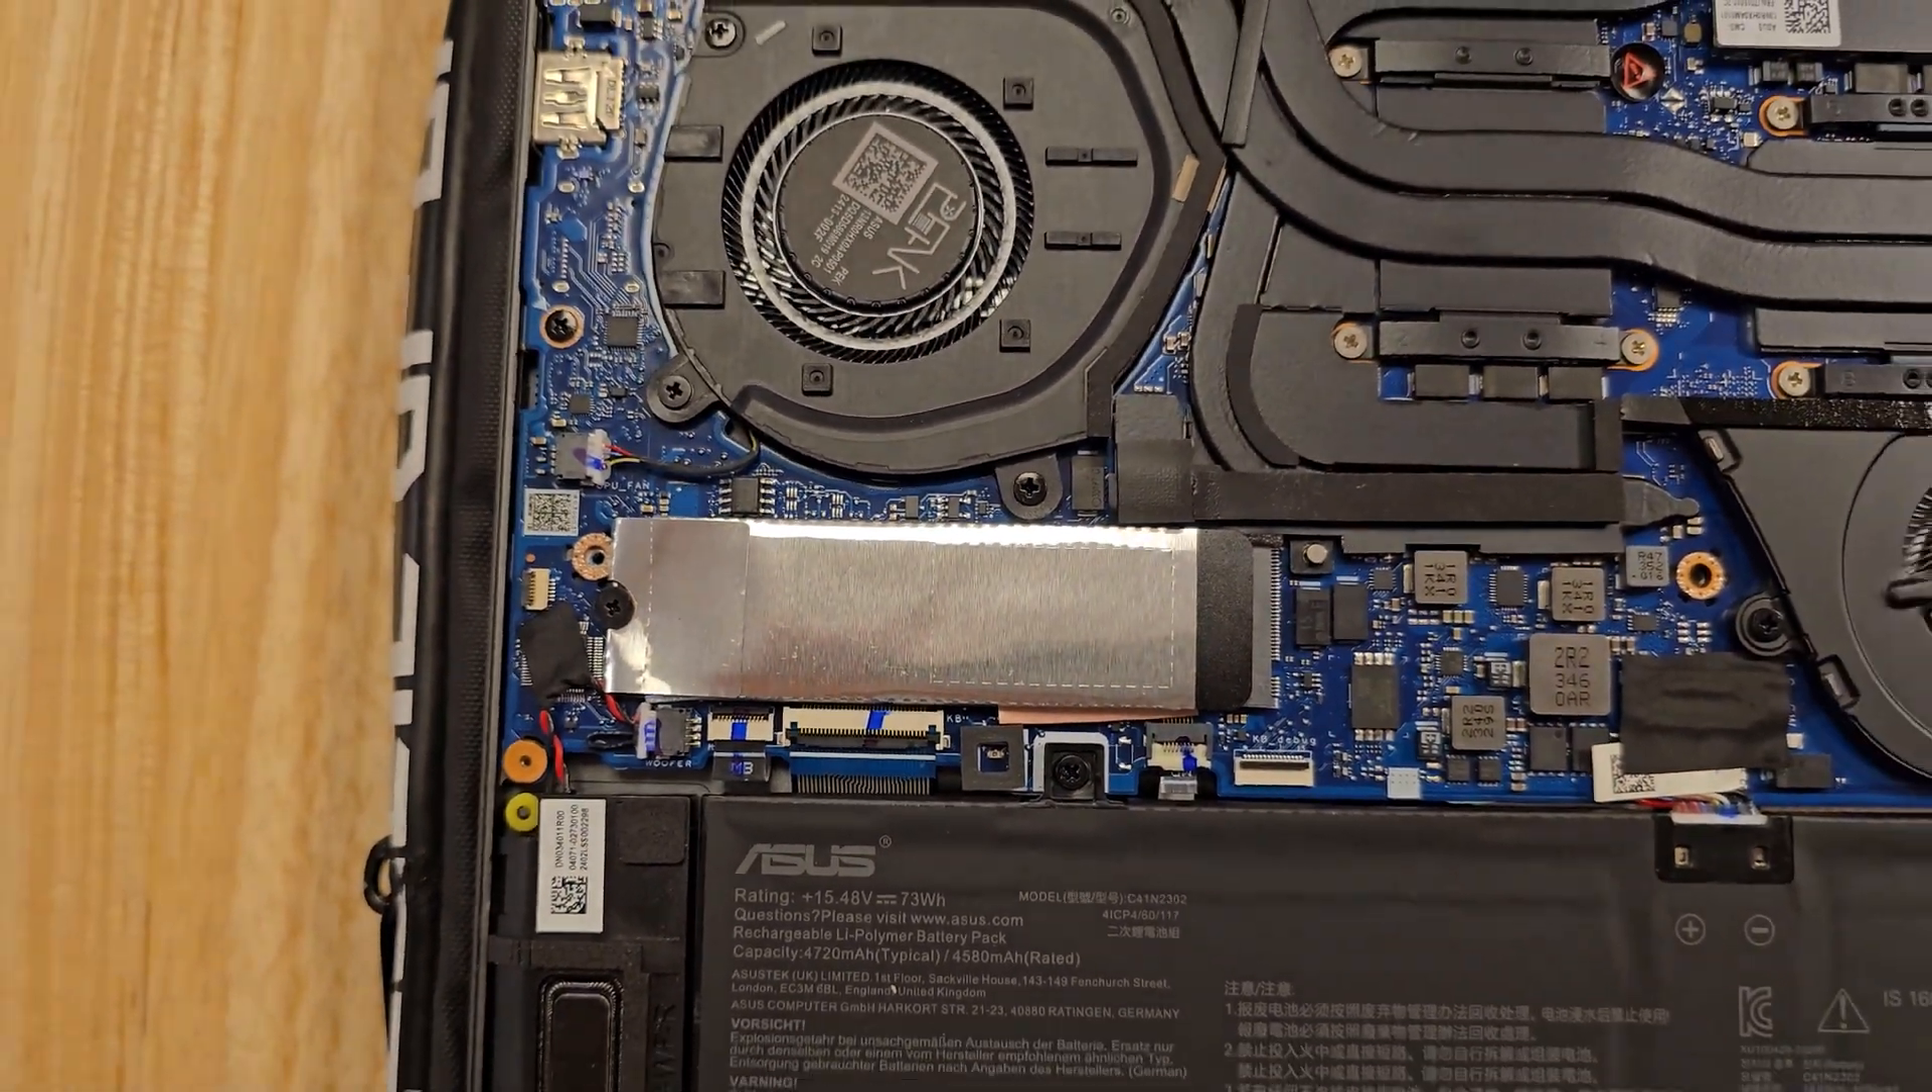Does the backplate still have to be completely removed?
No.